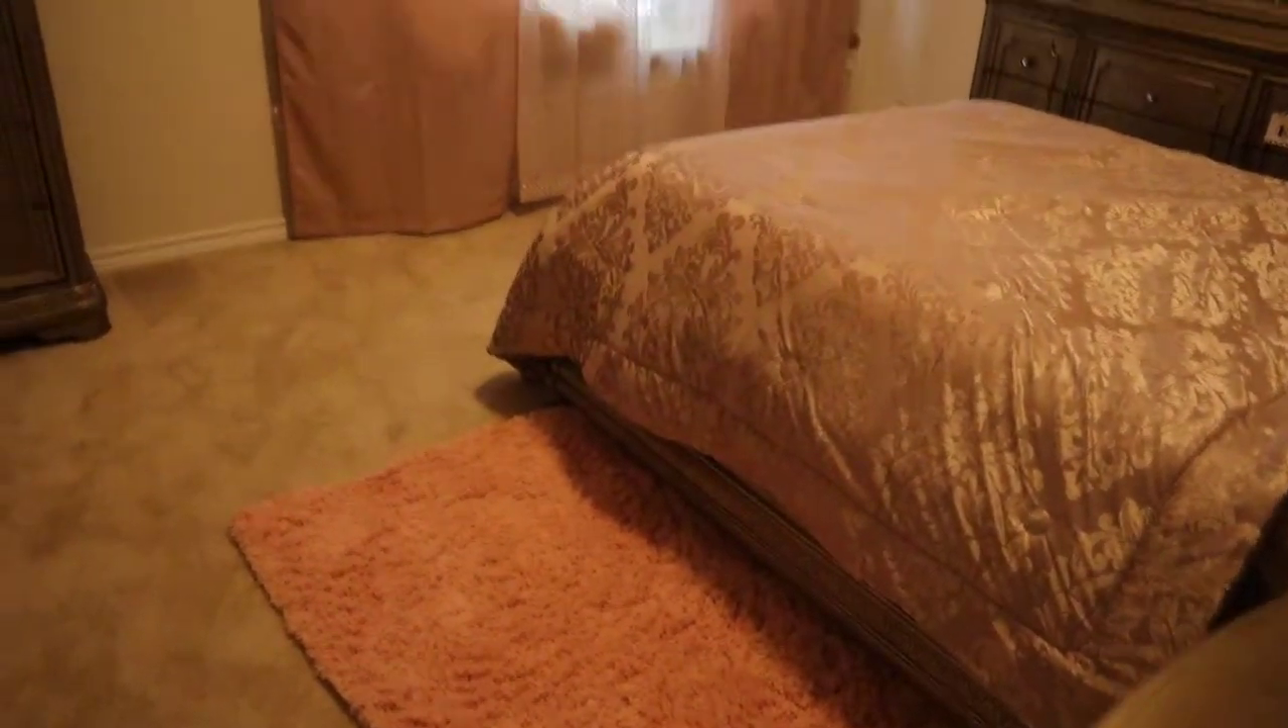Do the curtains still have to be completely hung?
No.